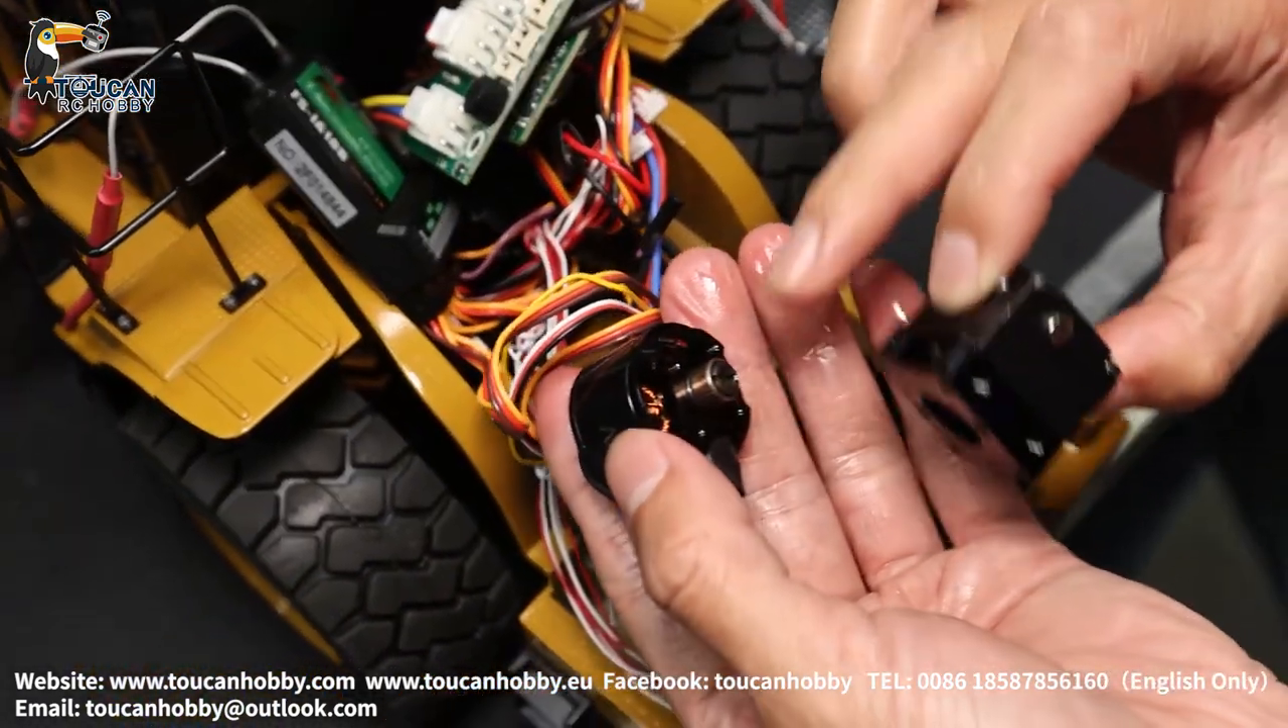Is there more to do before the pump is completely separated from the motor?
No.